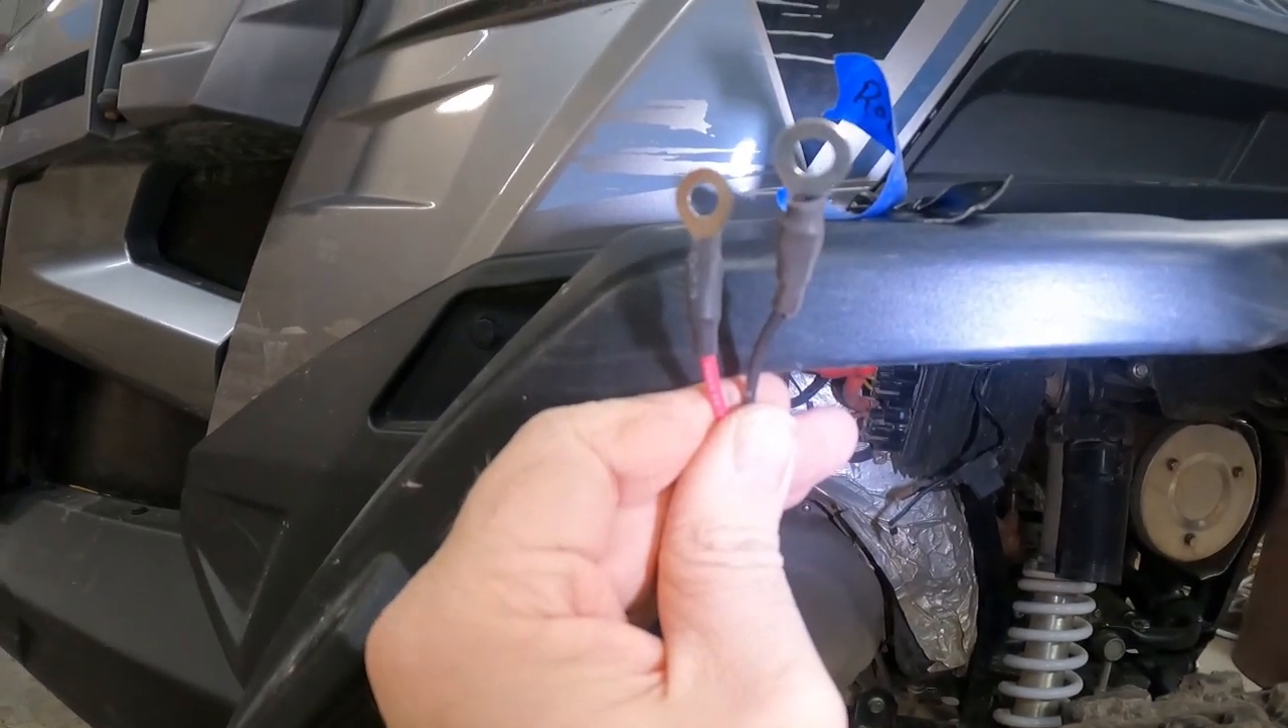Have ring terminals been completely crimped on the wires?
Yes.